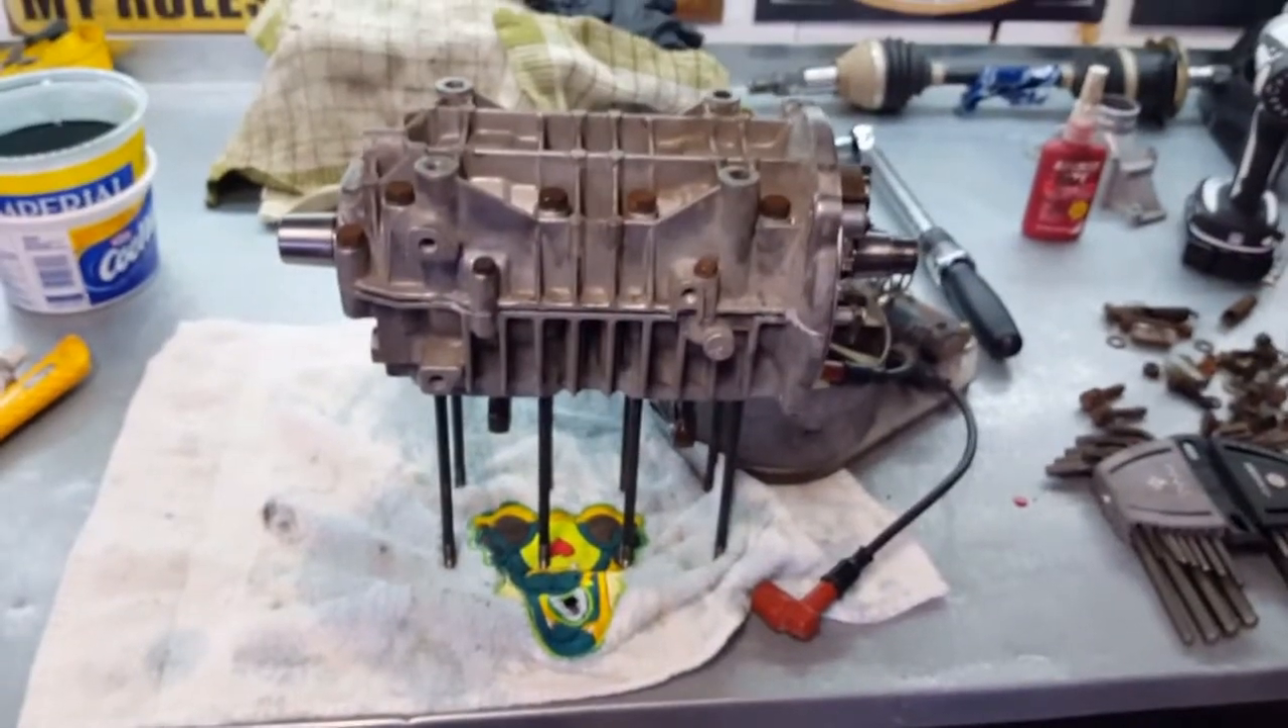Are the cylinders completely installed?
No.